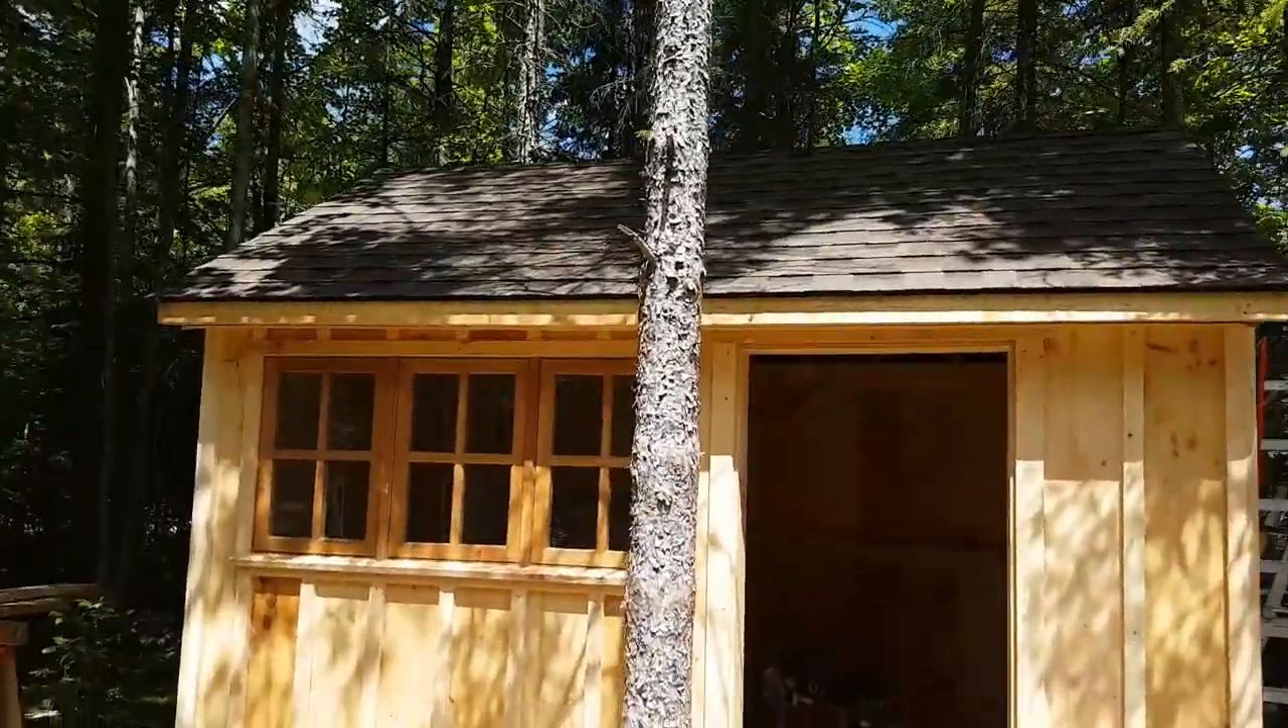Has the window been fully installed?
Yes.